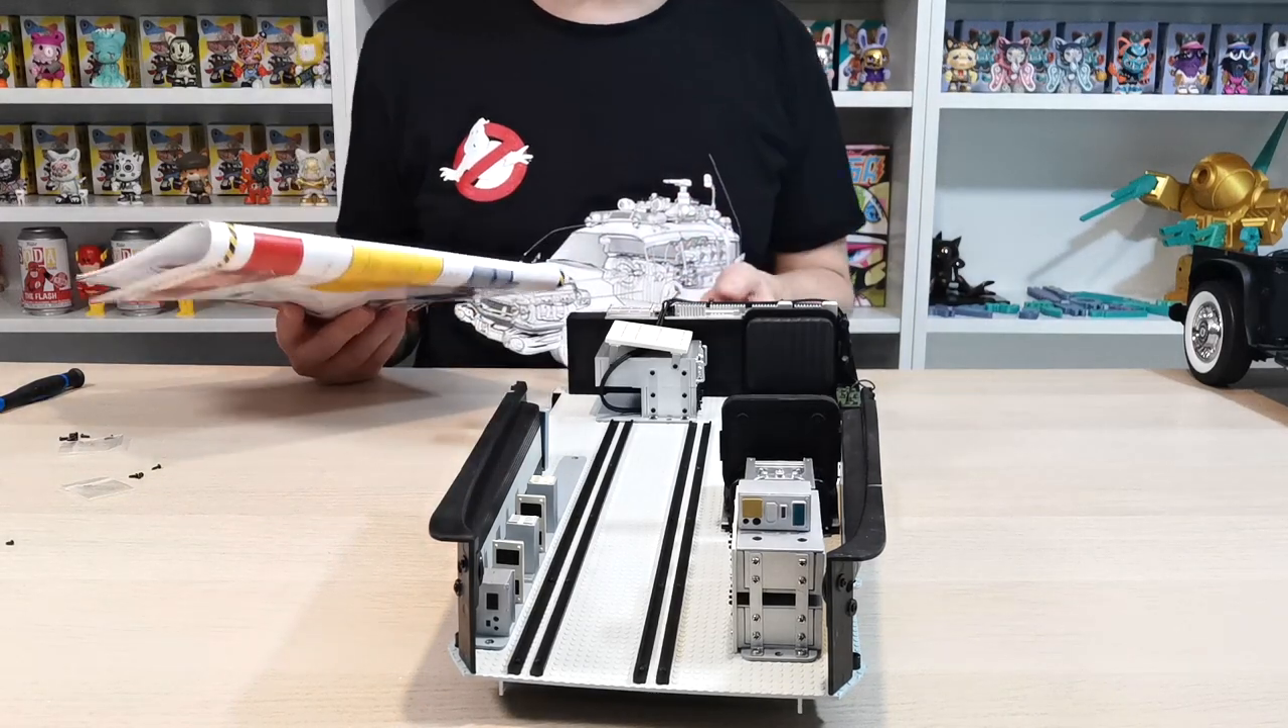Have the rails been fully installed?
Yes.